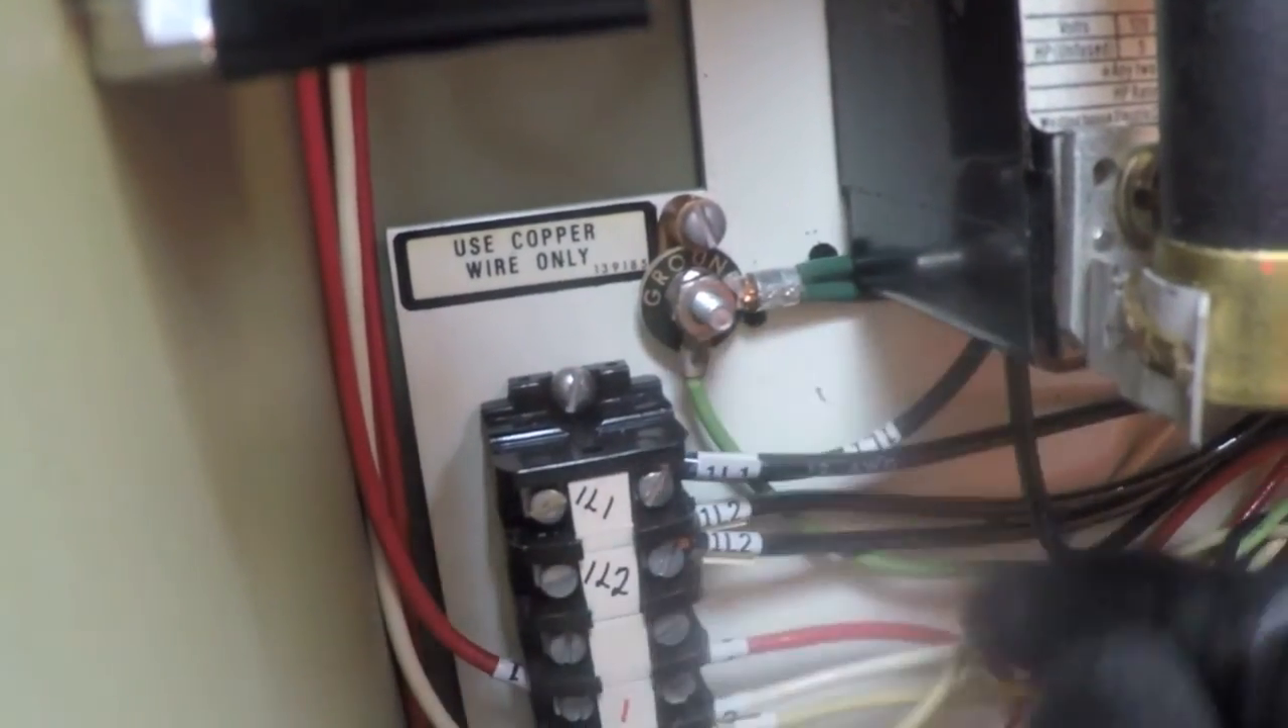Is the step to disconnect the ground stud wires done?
No.